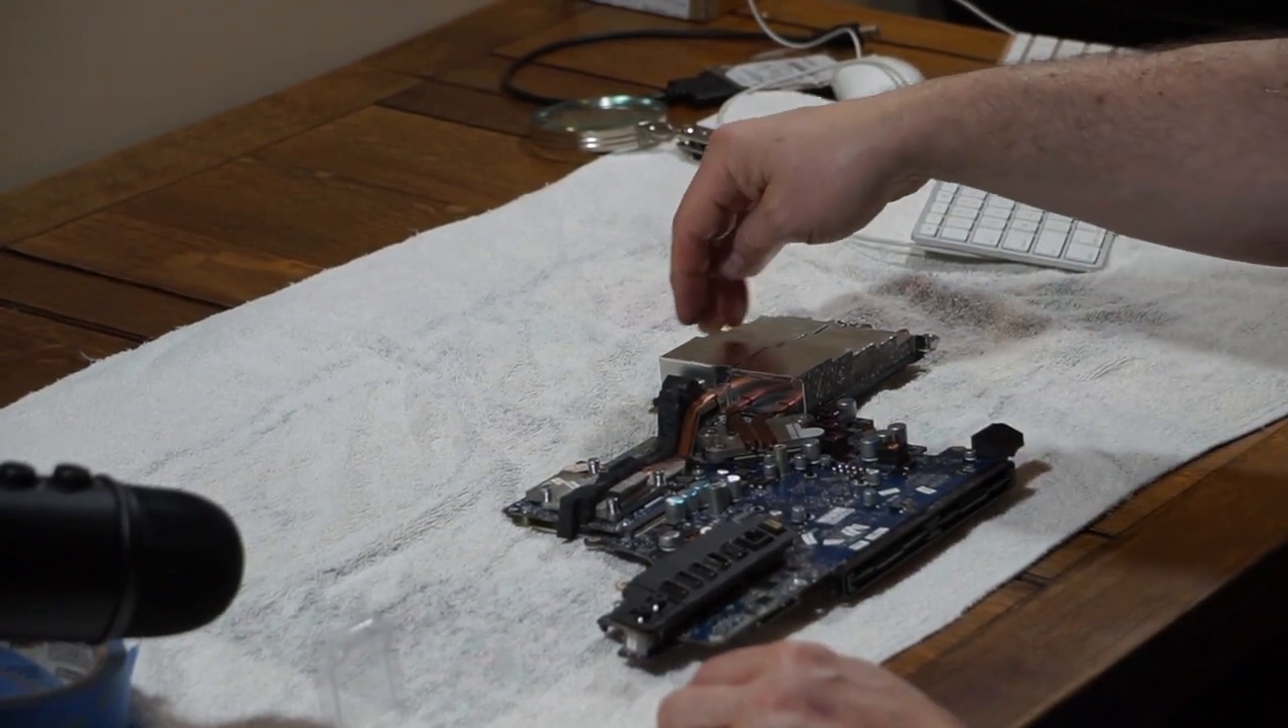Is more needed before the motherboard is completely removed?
No.